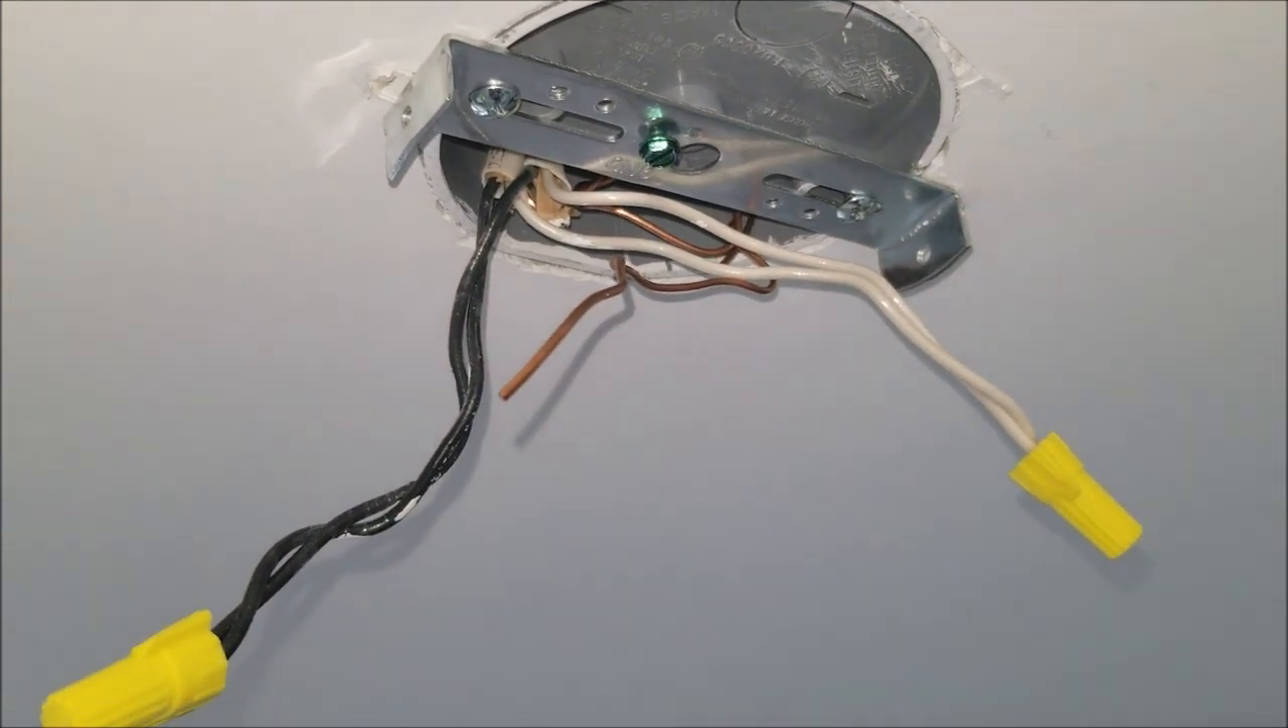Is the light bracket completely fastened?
Yes.